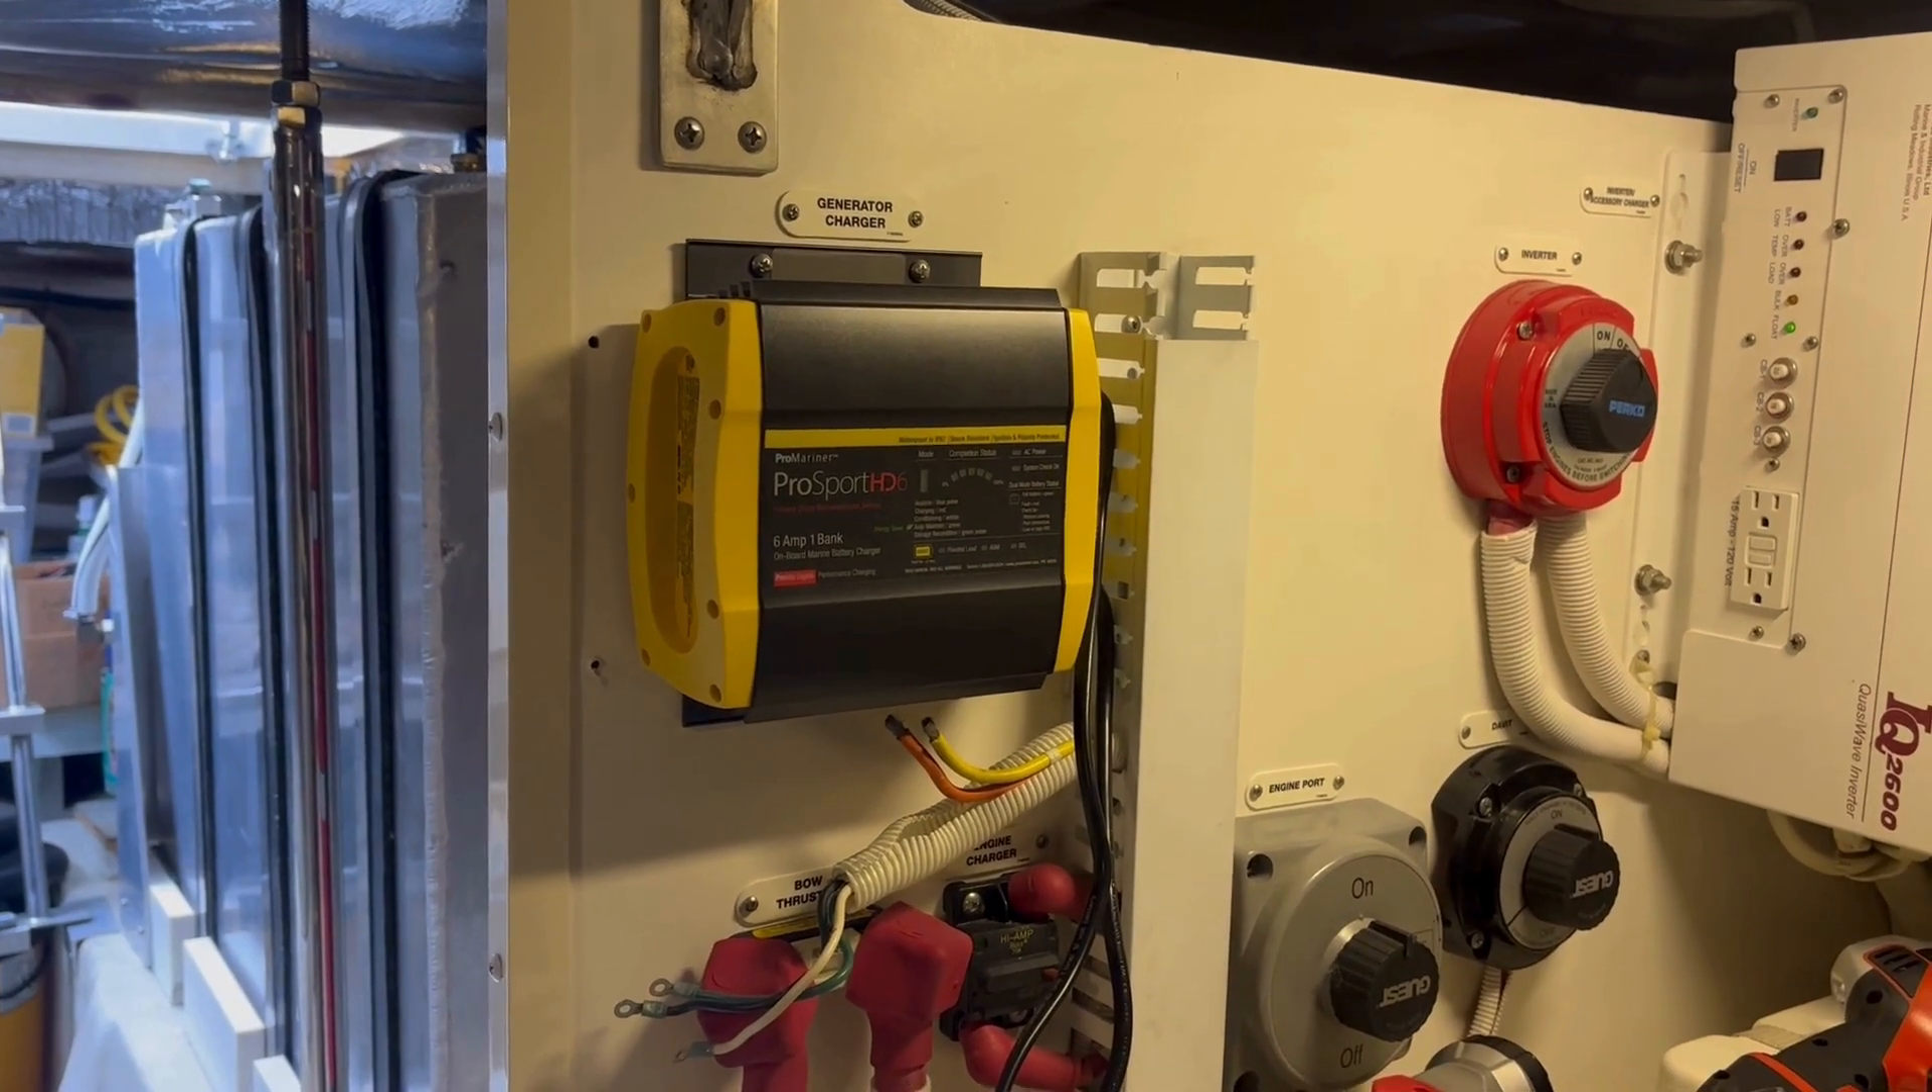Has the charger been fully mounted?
Yes.